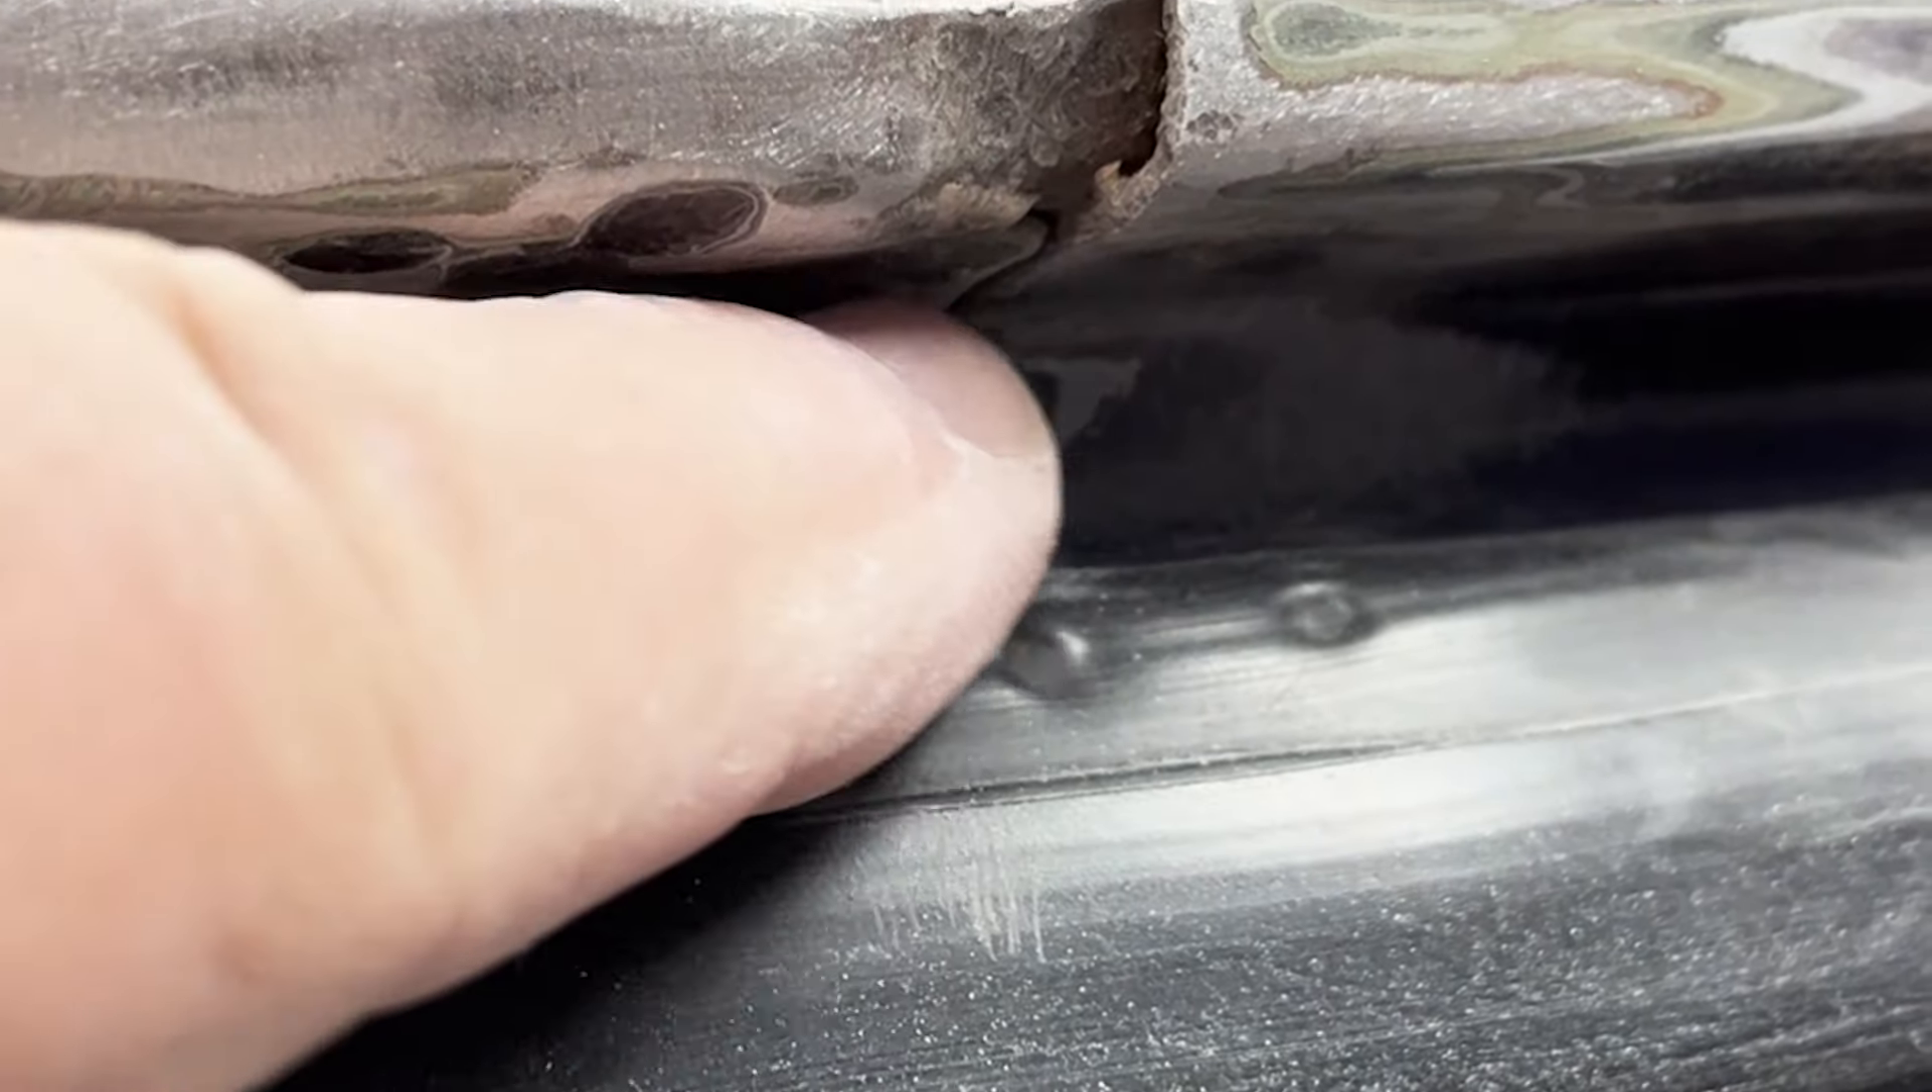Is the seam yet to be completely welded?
Yes.